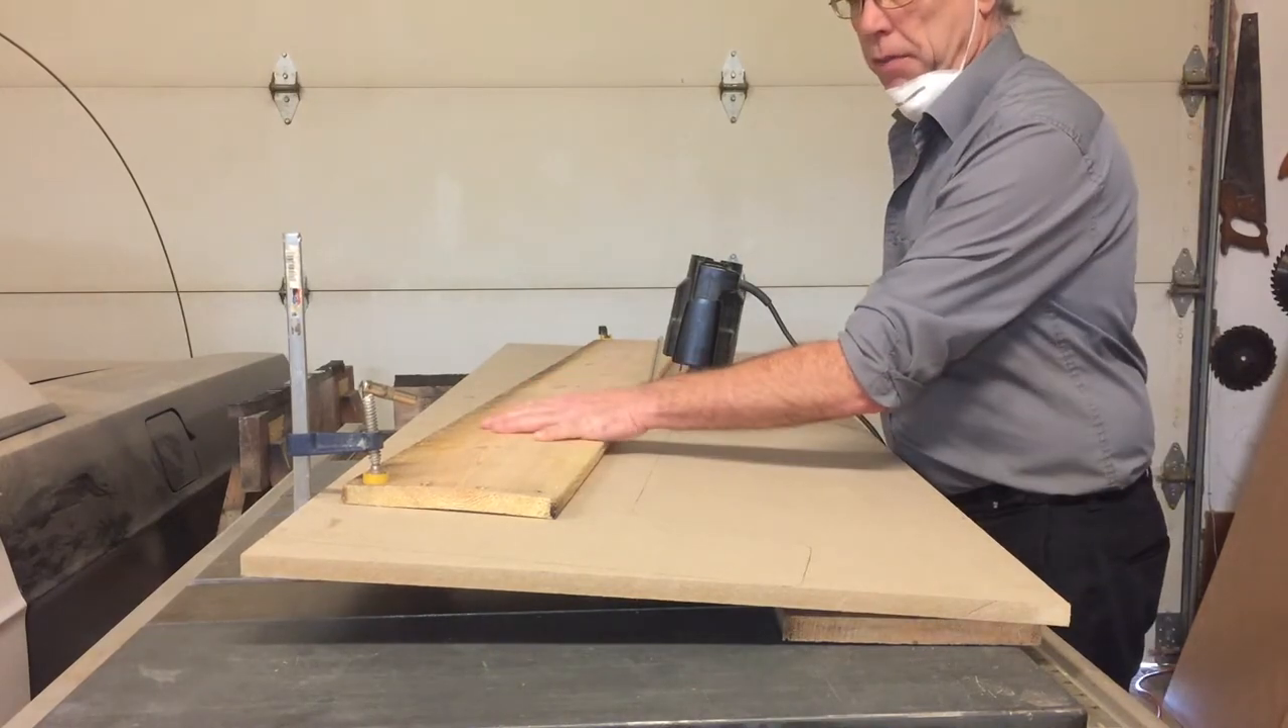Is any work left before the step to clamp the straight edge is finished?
No.